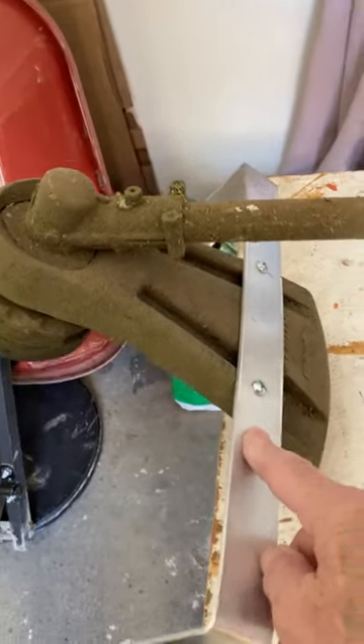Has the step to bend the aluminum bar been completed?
Yes.